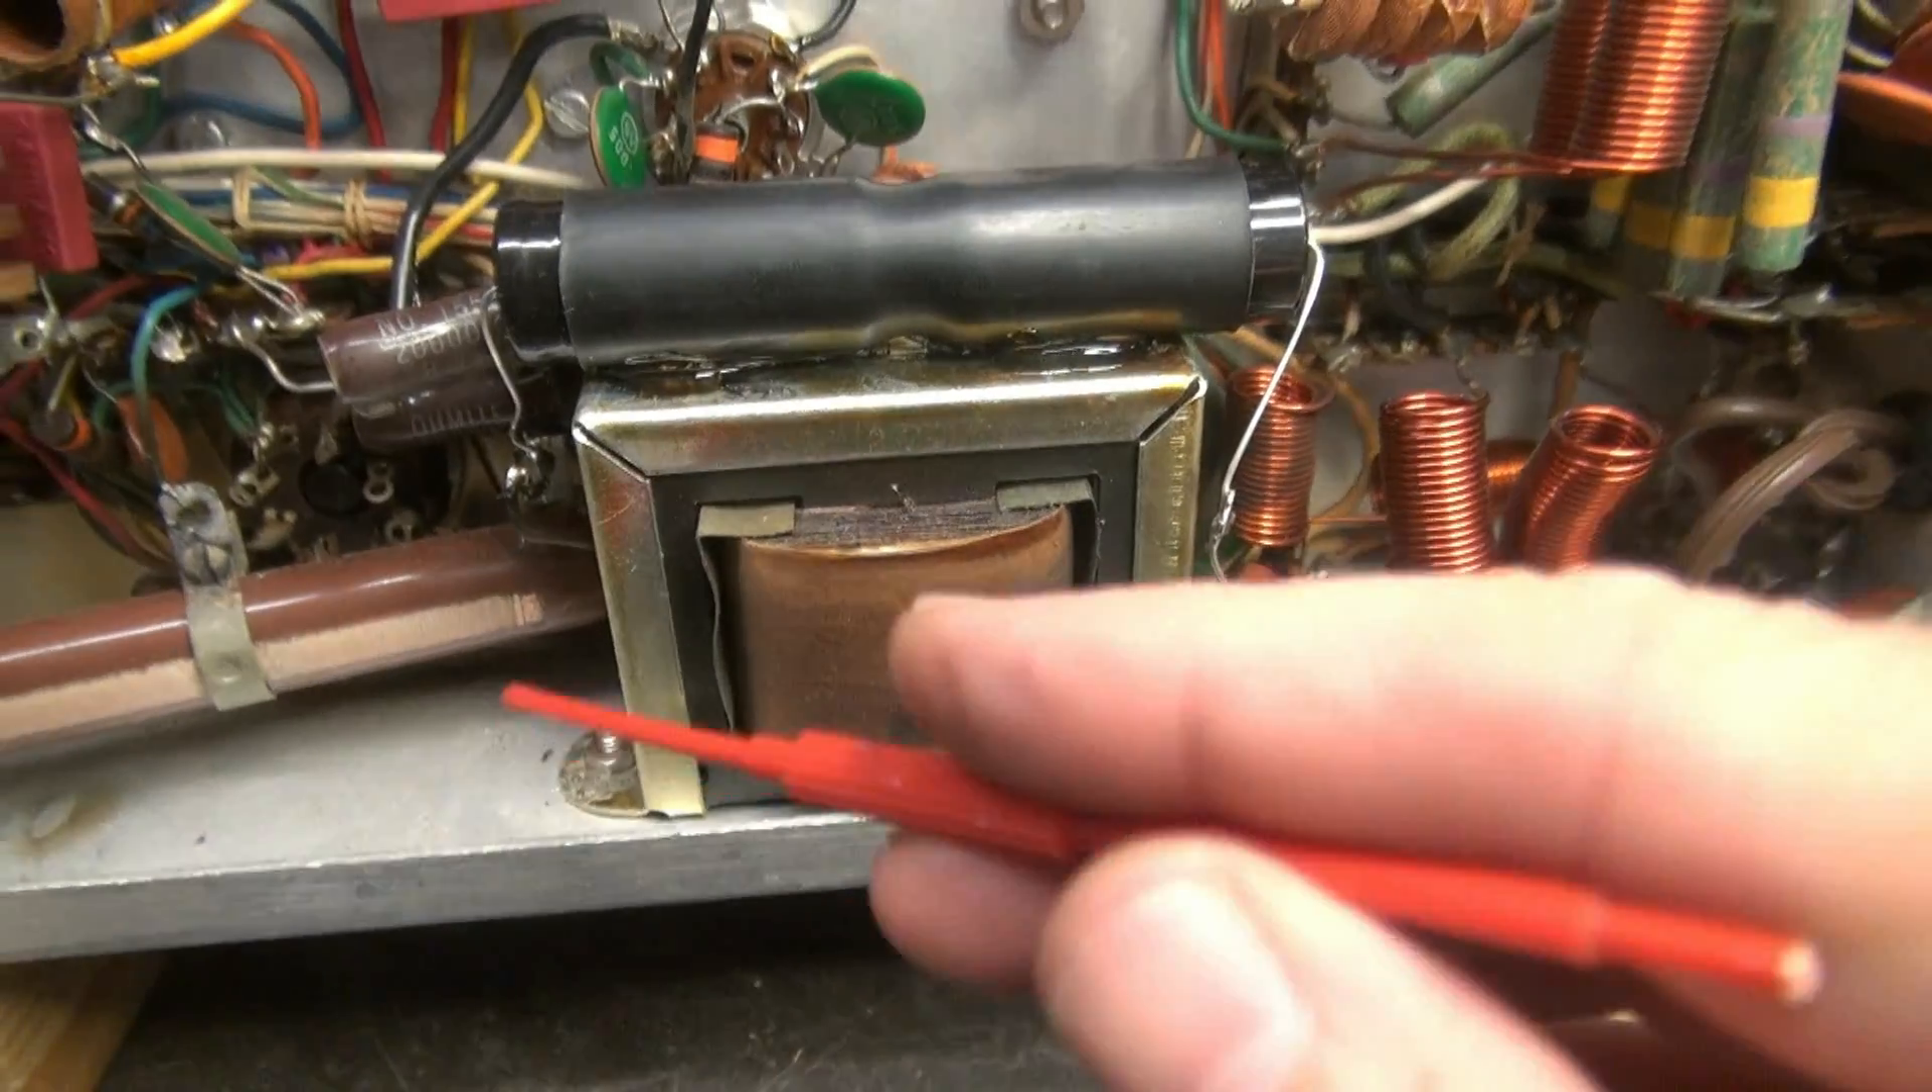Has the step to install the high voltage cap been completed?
Yes.